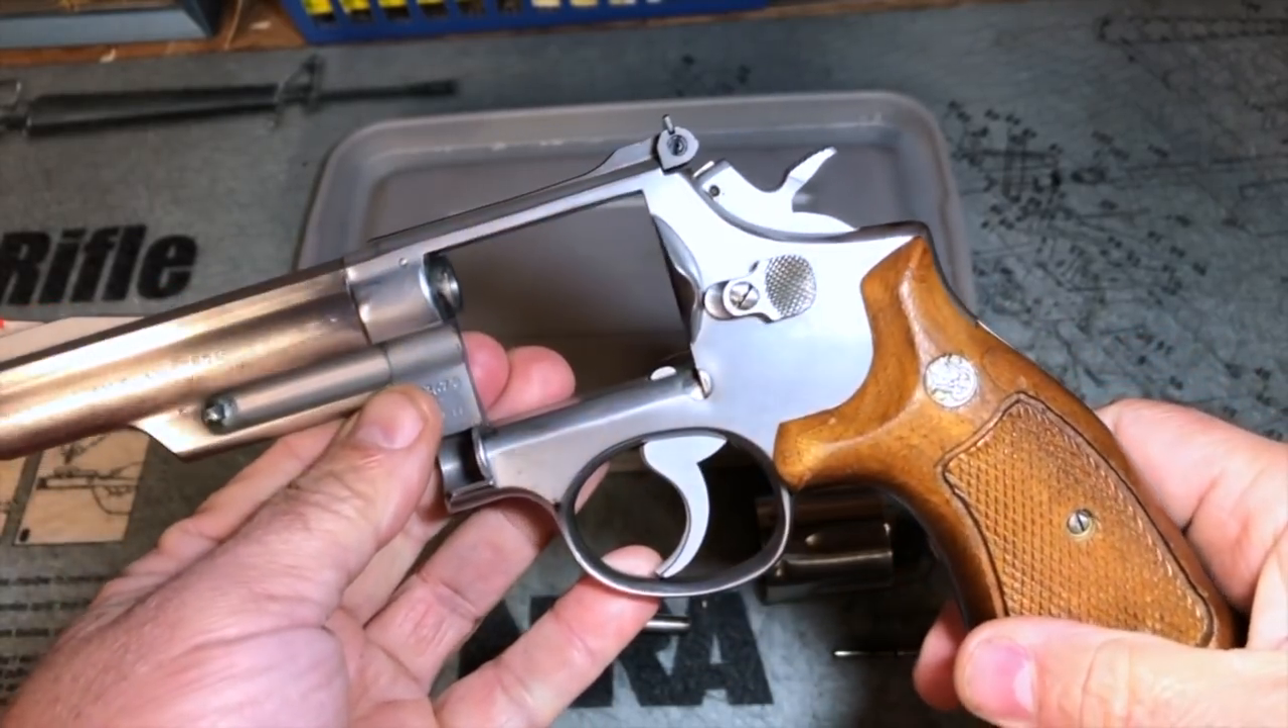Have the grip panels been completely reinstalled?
Yes.